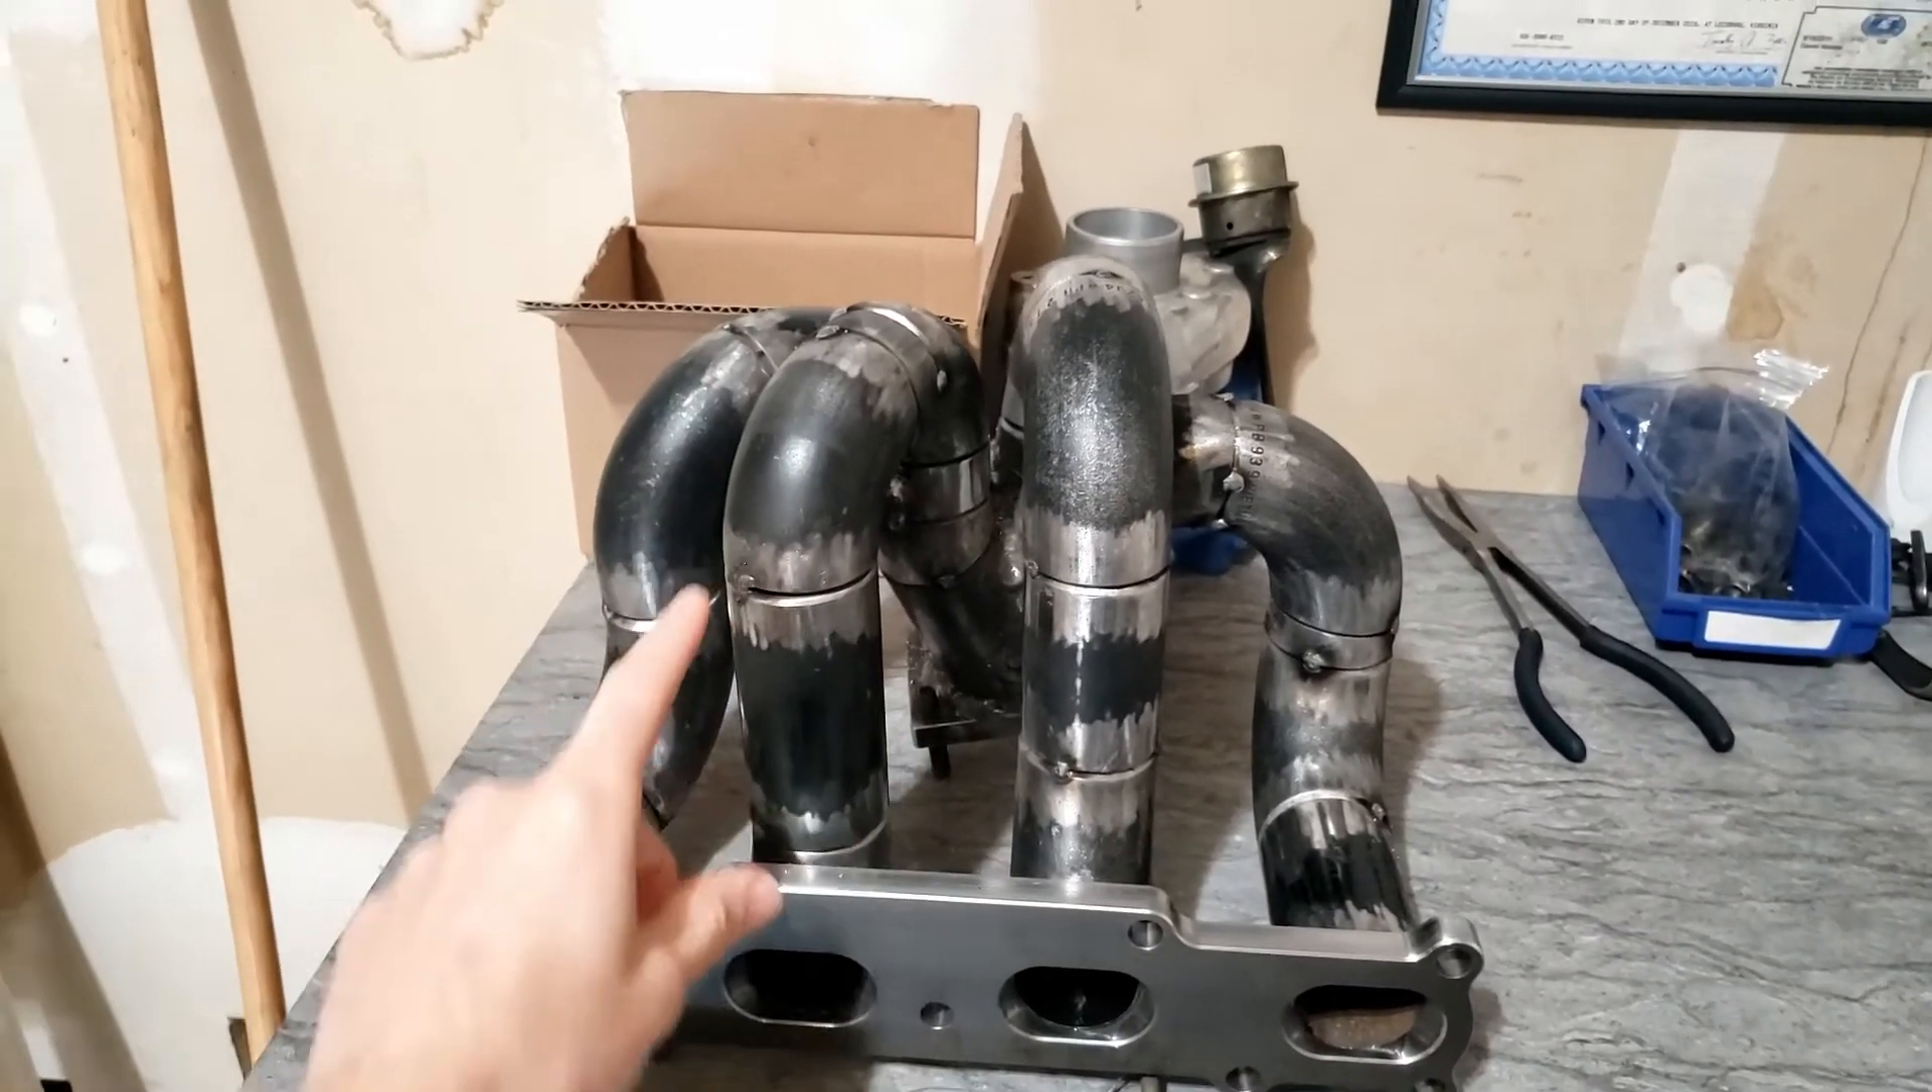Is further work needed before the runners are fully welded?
Yes.